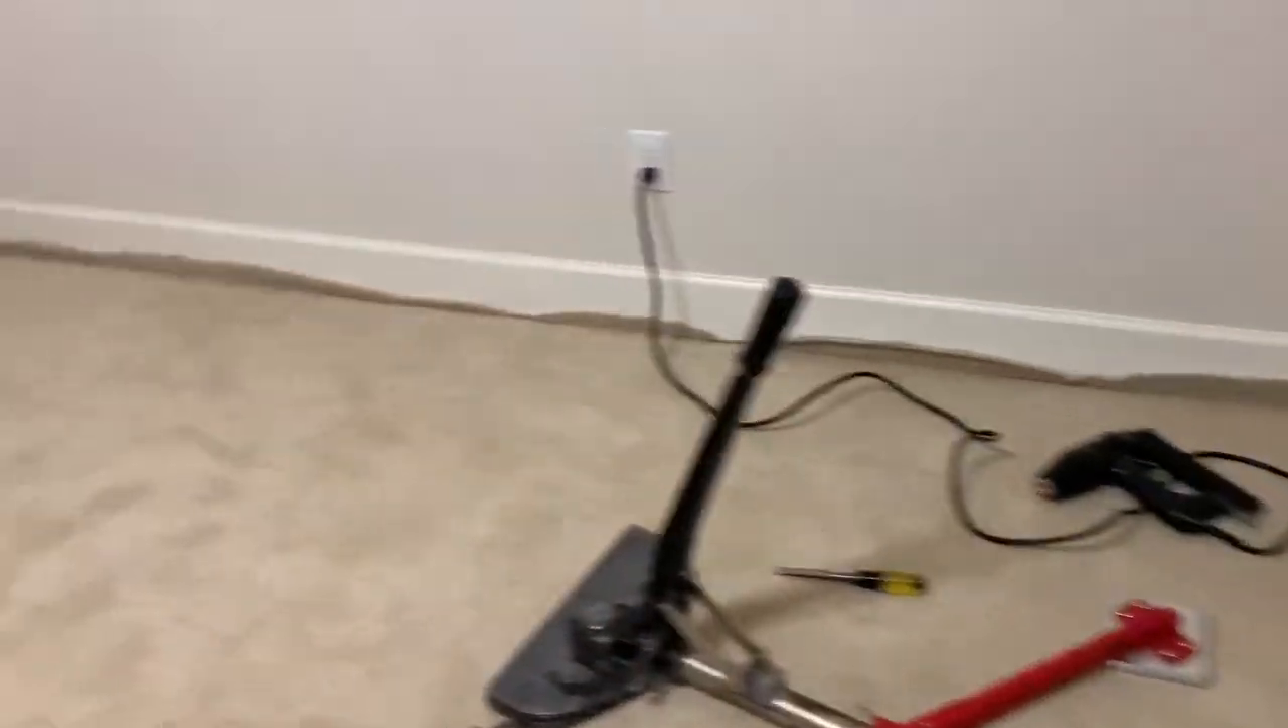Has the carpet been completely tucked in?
No.